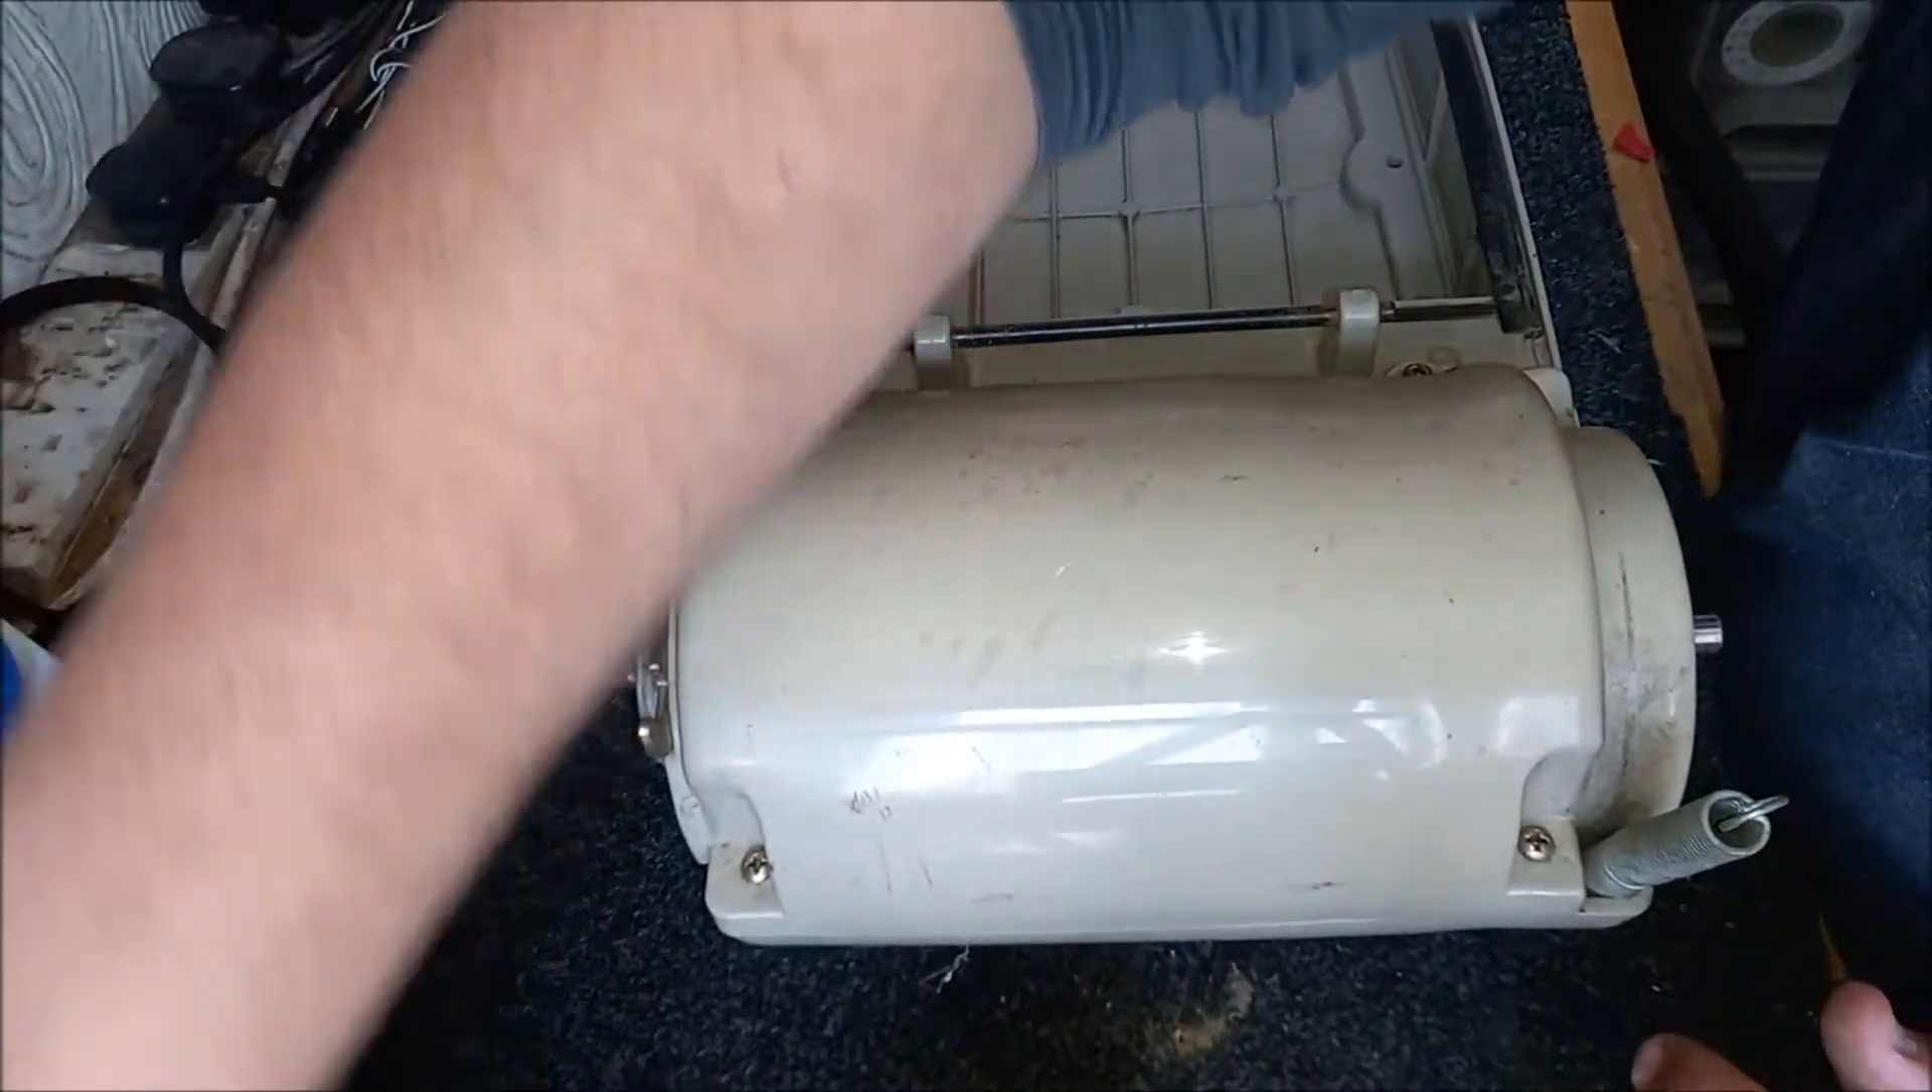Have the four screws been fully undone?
No.